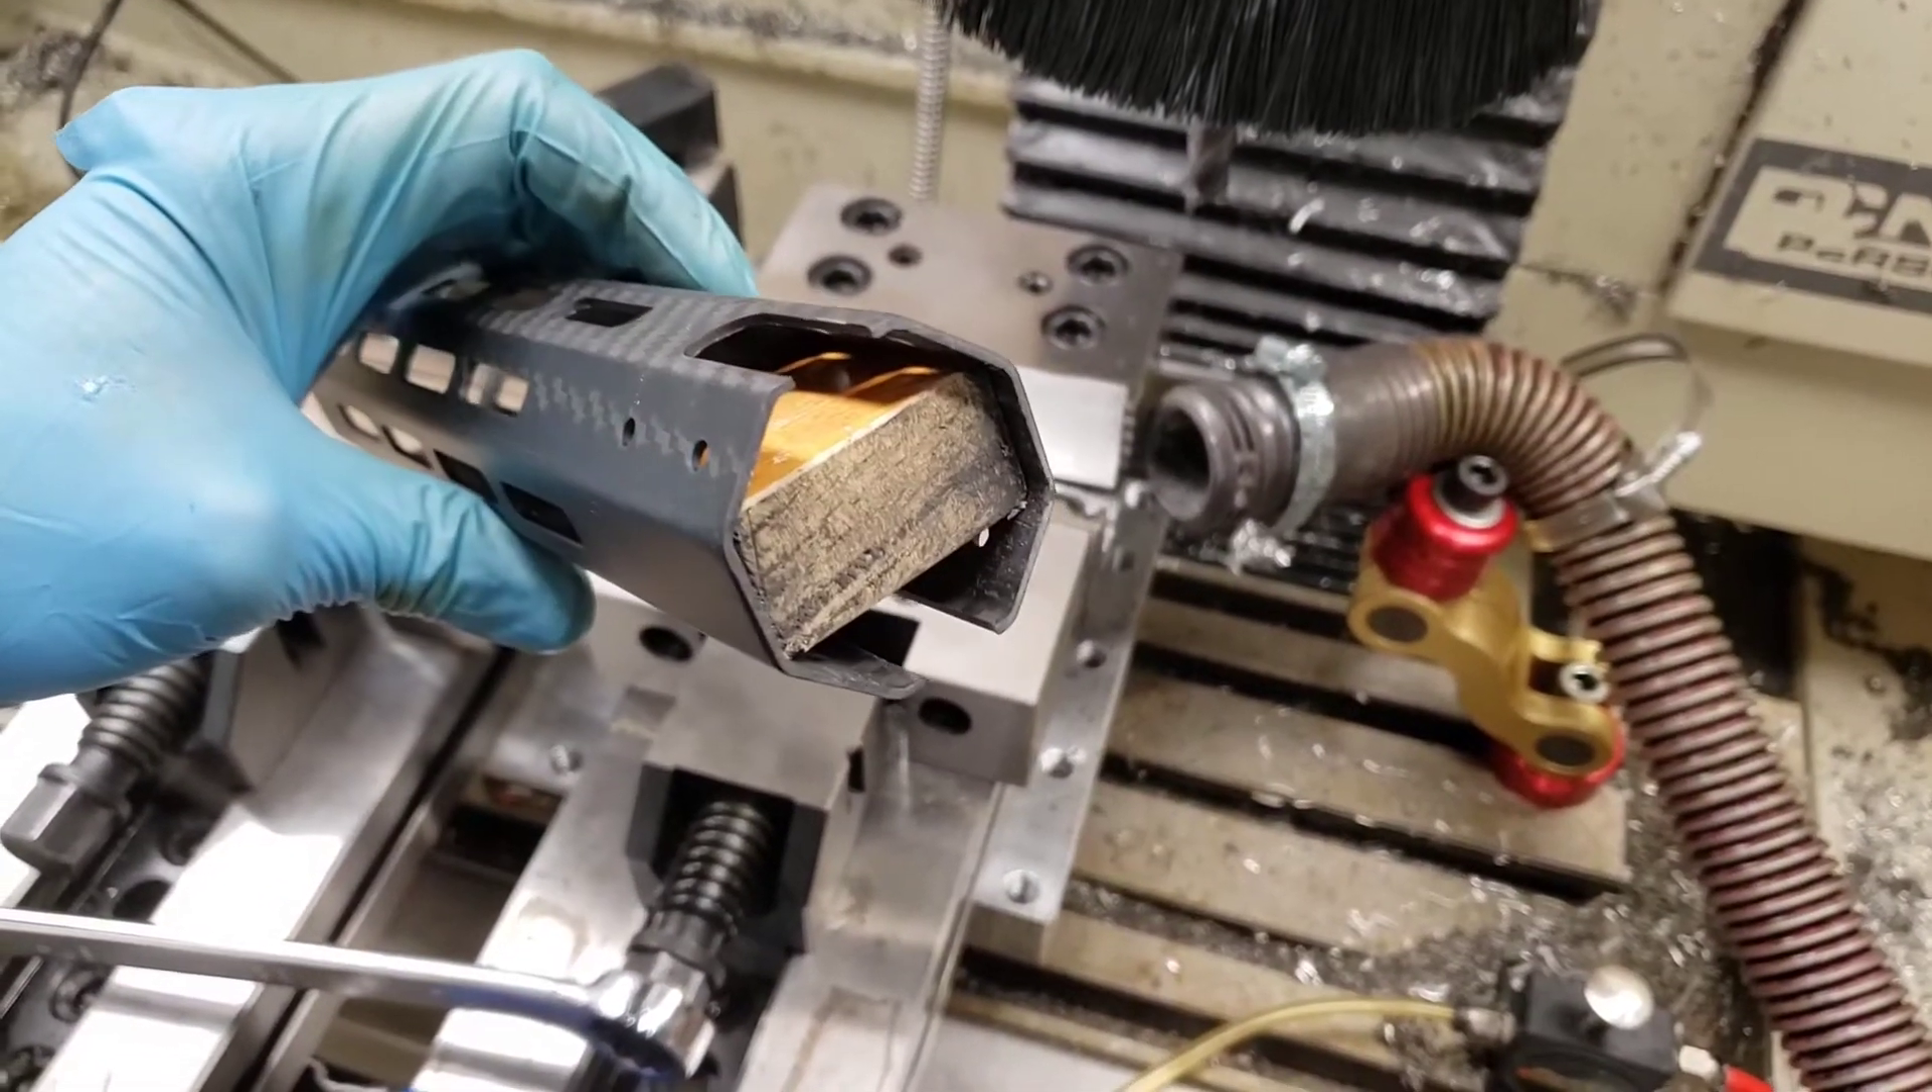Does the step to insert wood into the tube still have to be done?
No.